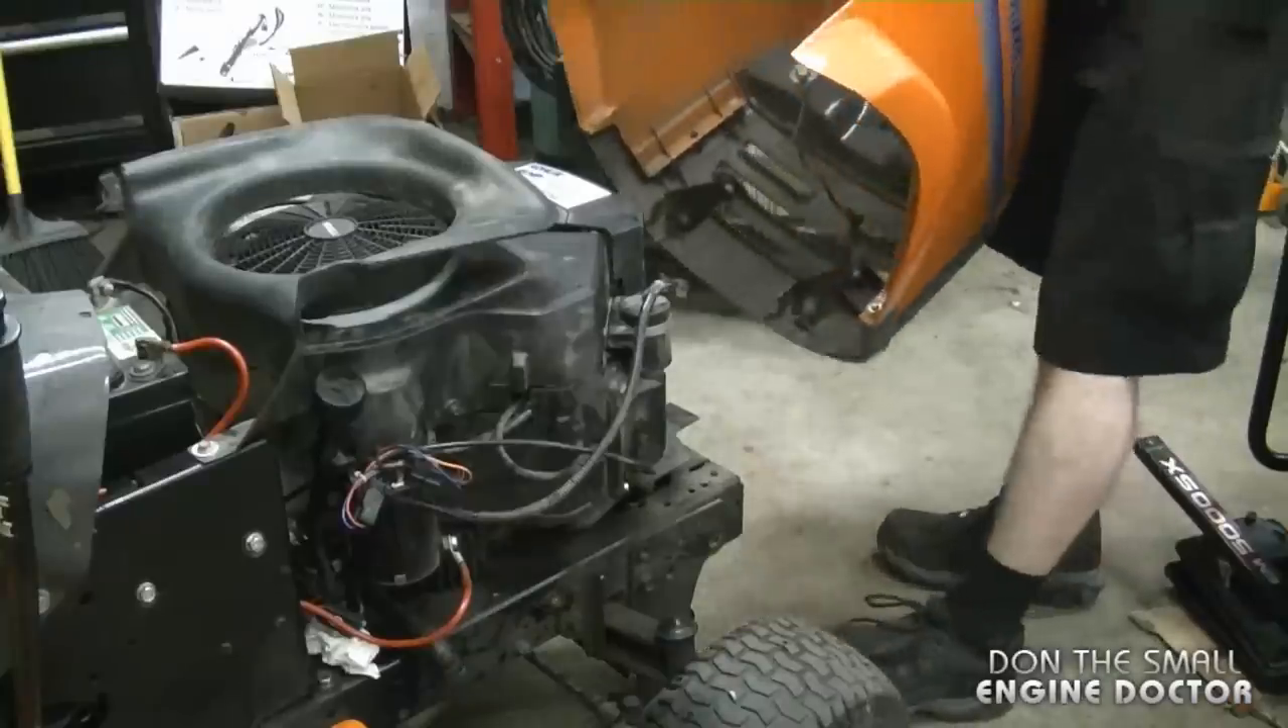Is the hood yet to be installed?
Yes.